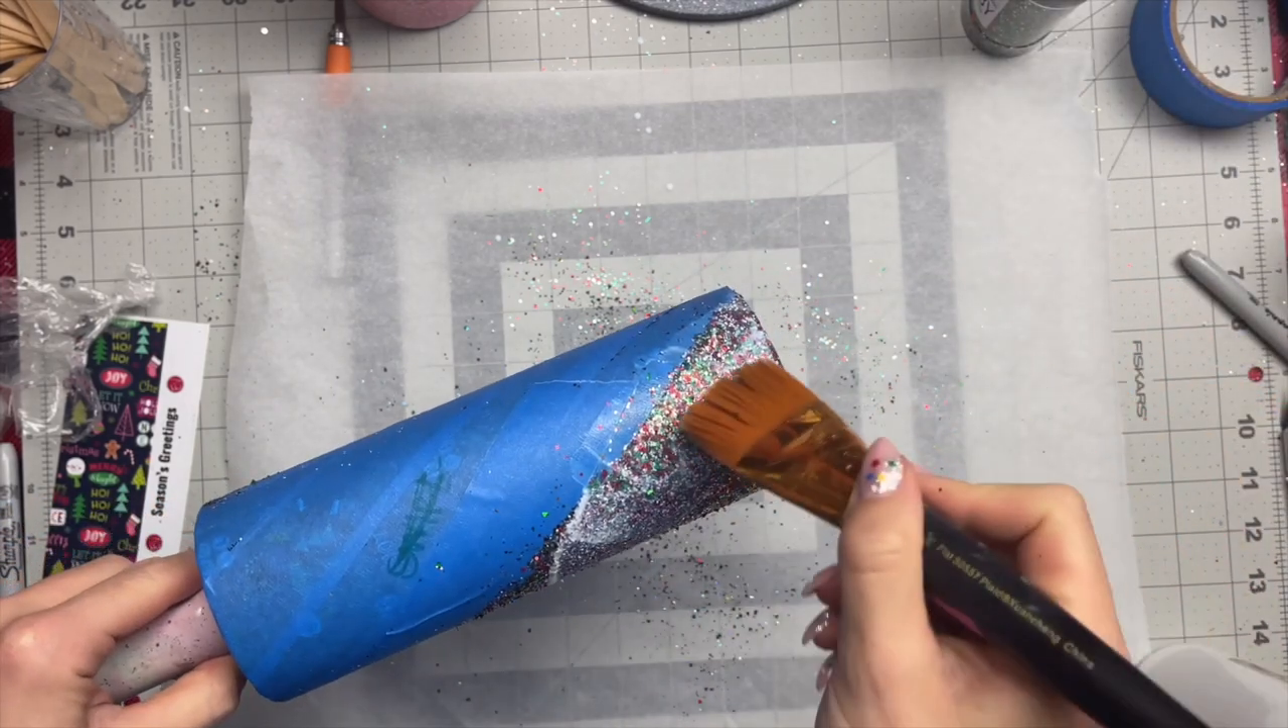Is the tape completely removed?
No.